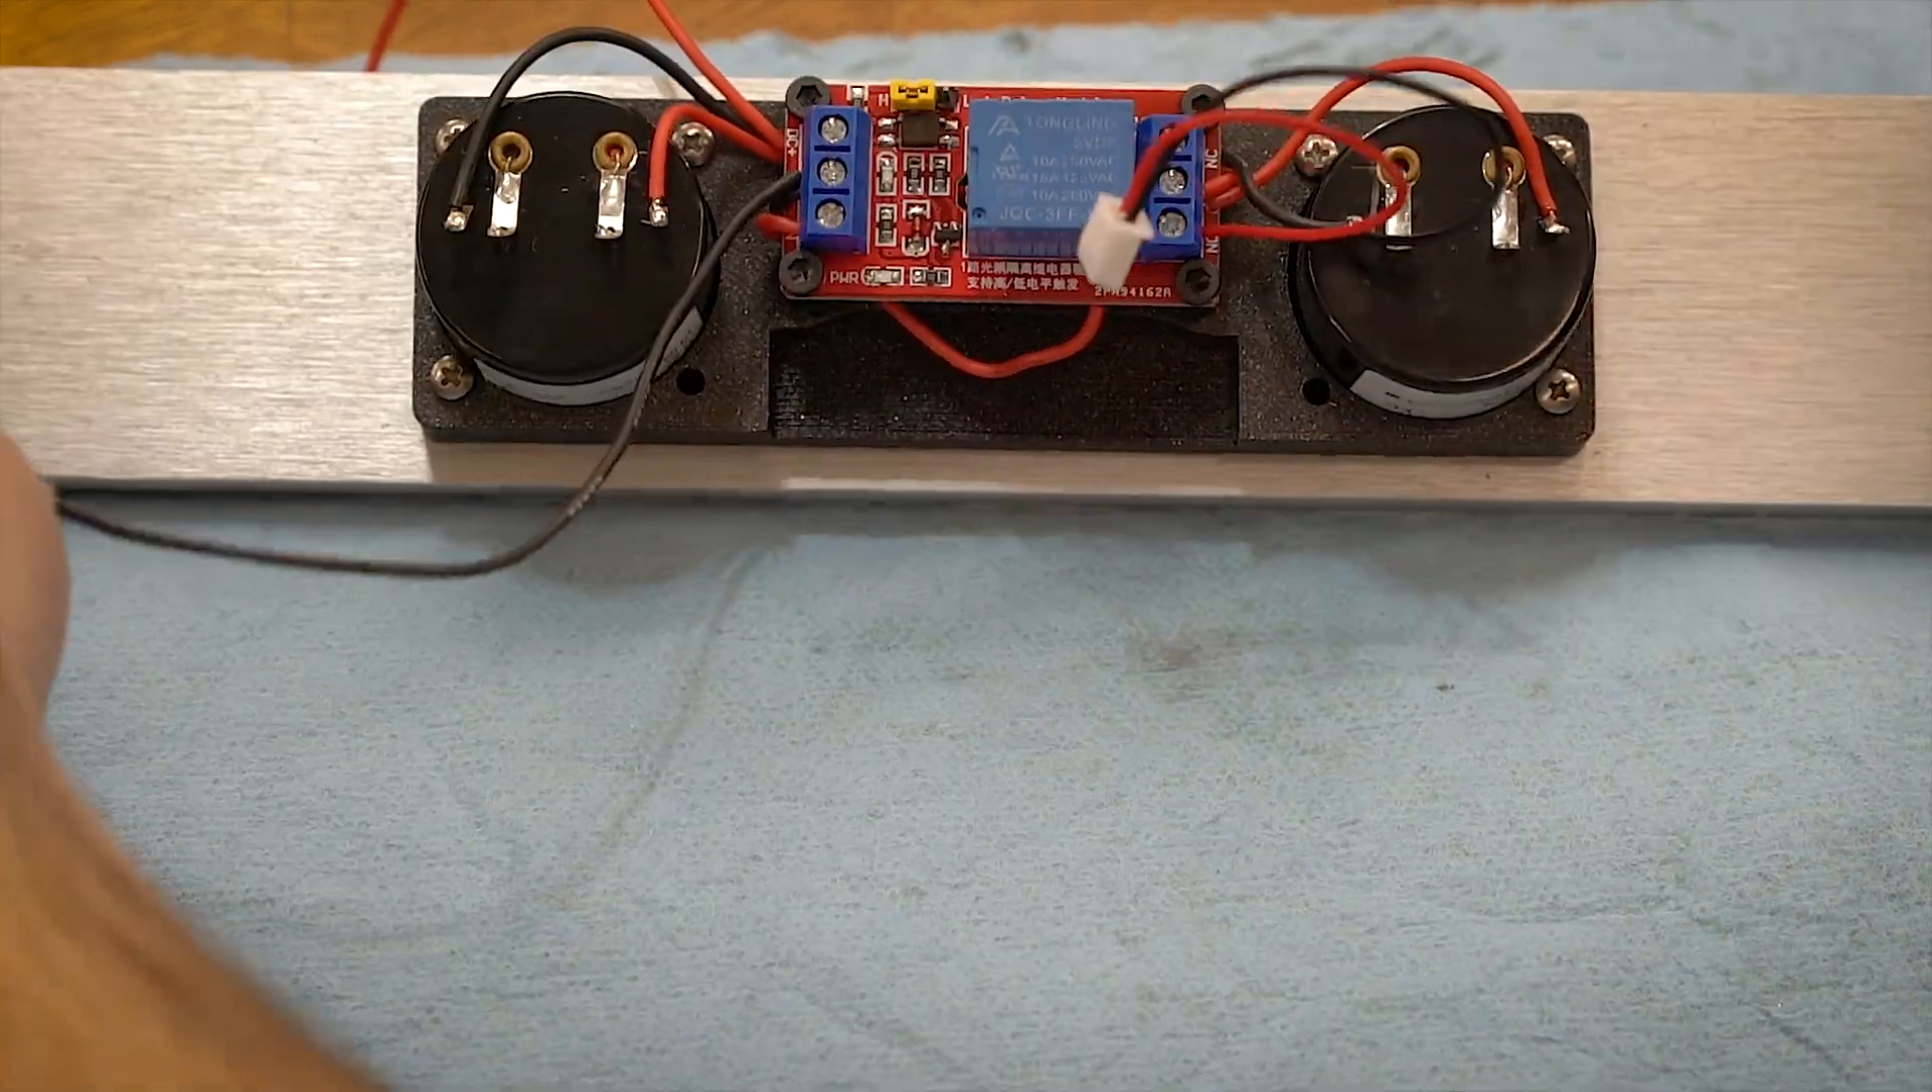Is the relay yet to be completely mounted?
No.